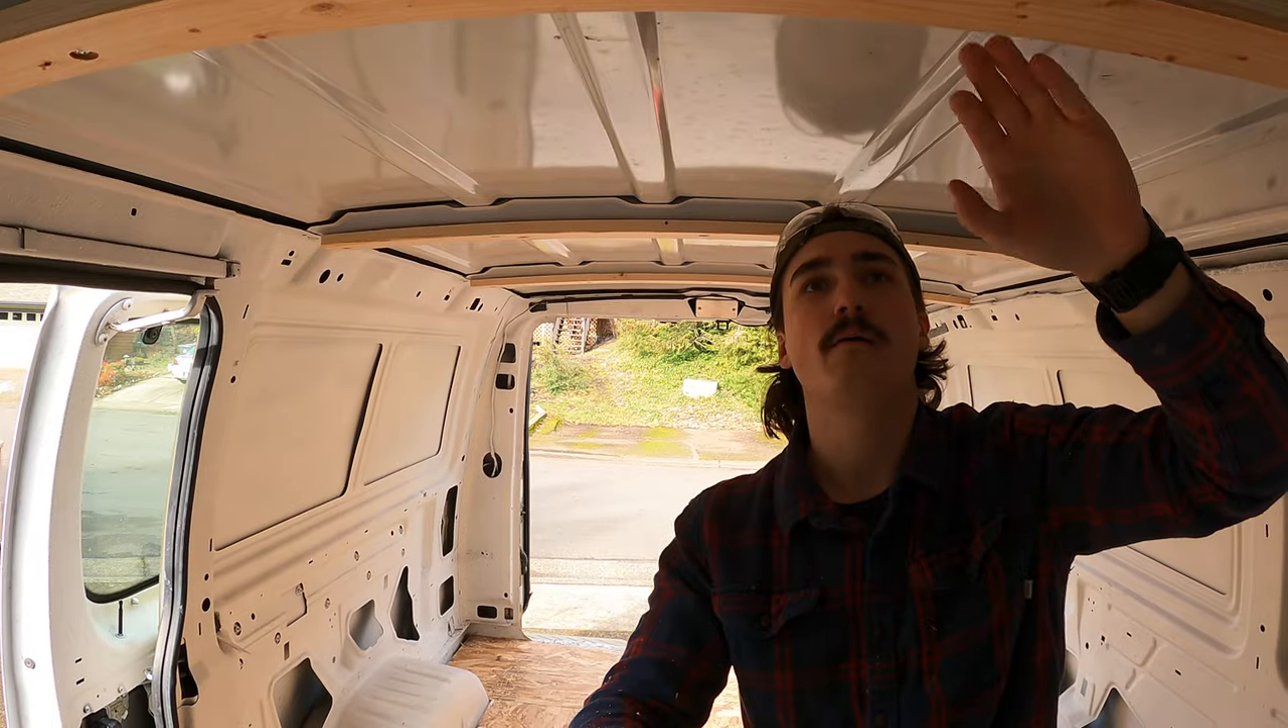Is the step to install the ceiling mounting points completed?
Yes.